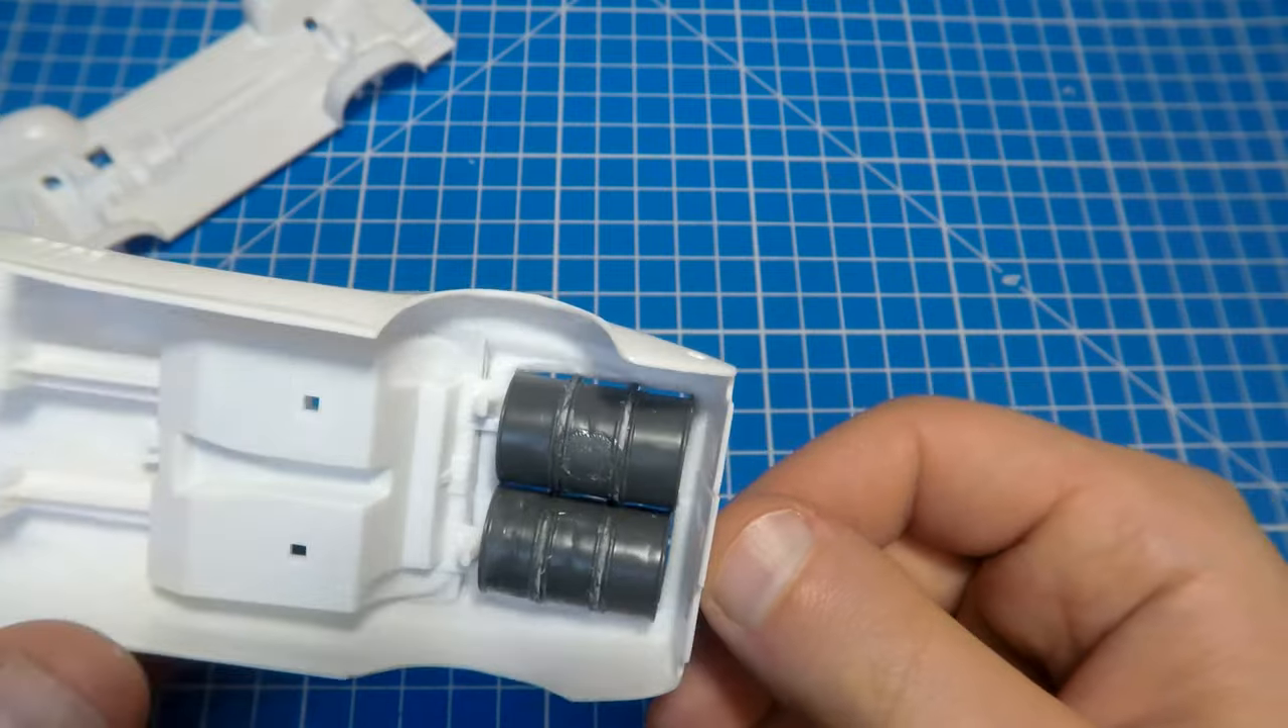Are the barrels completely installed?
Yes.